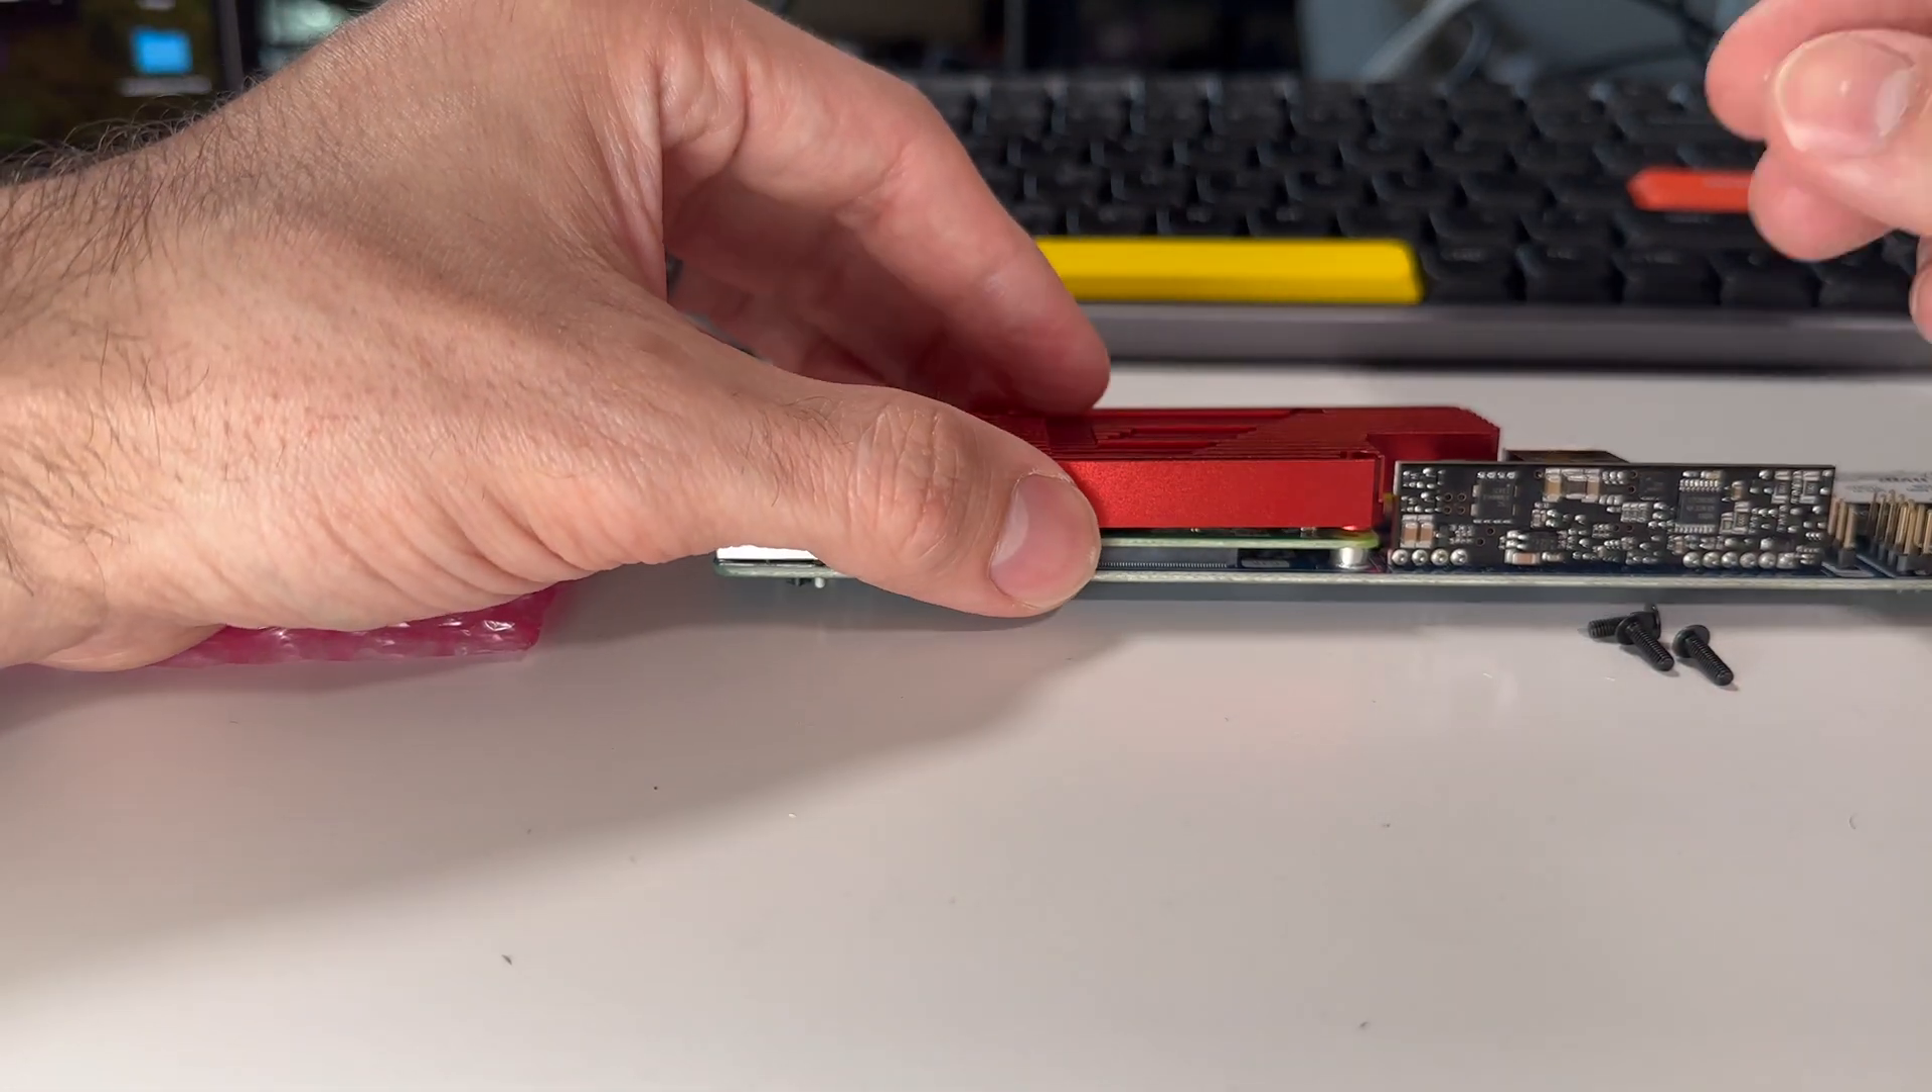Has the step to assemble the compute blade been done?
No.